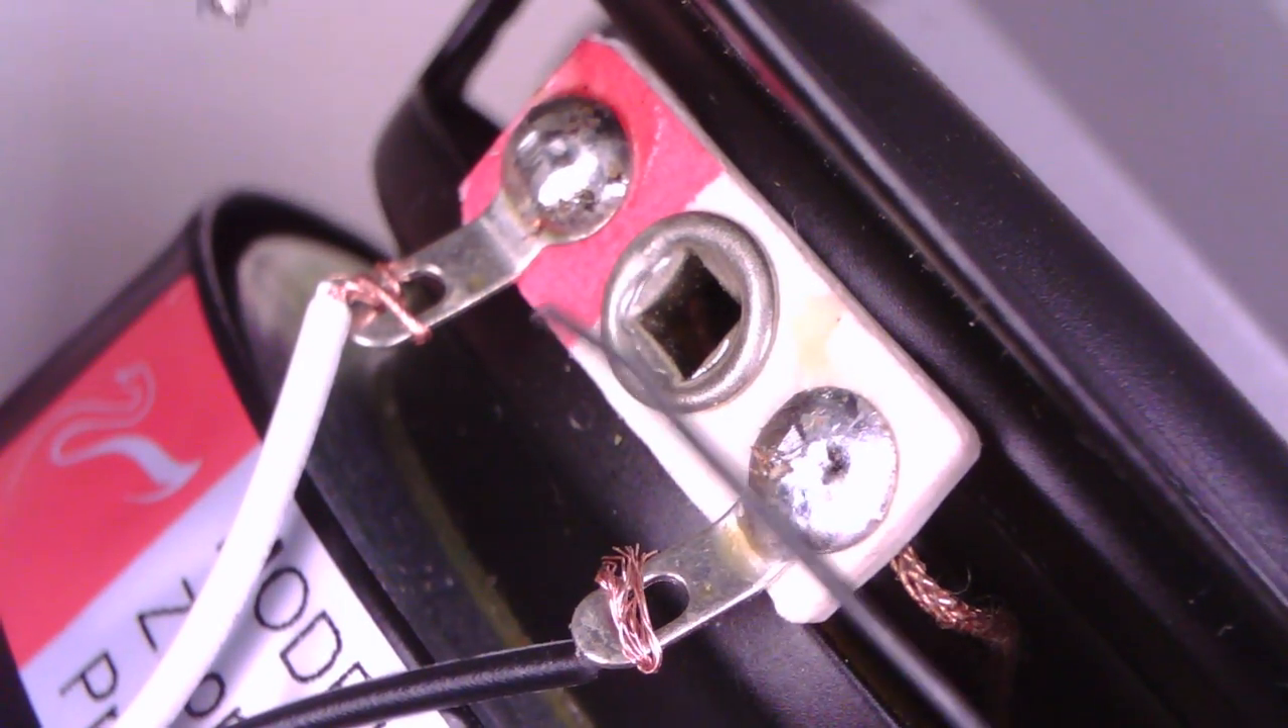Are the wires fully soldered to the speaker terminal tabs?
No.